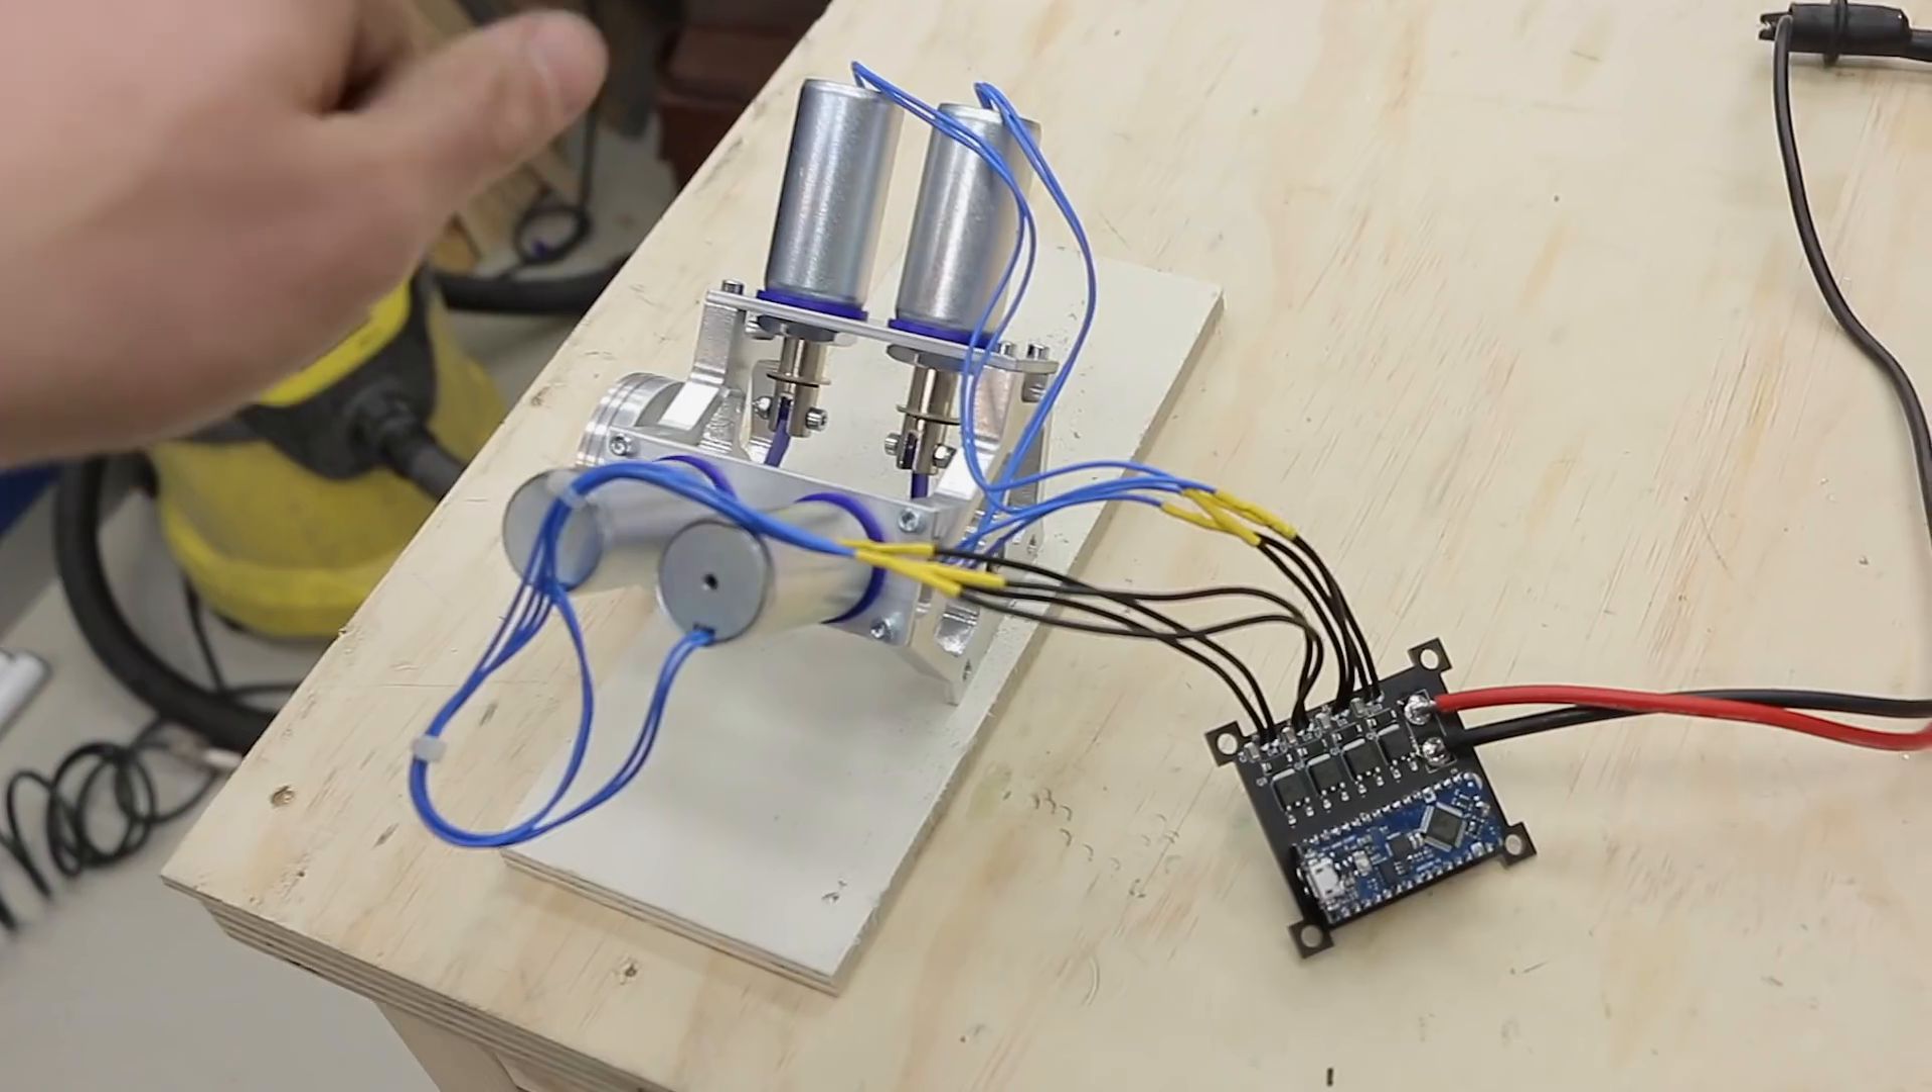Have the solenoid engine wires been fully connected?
Yes.